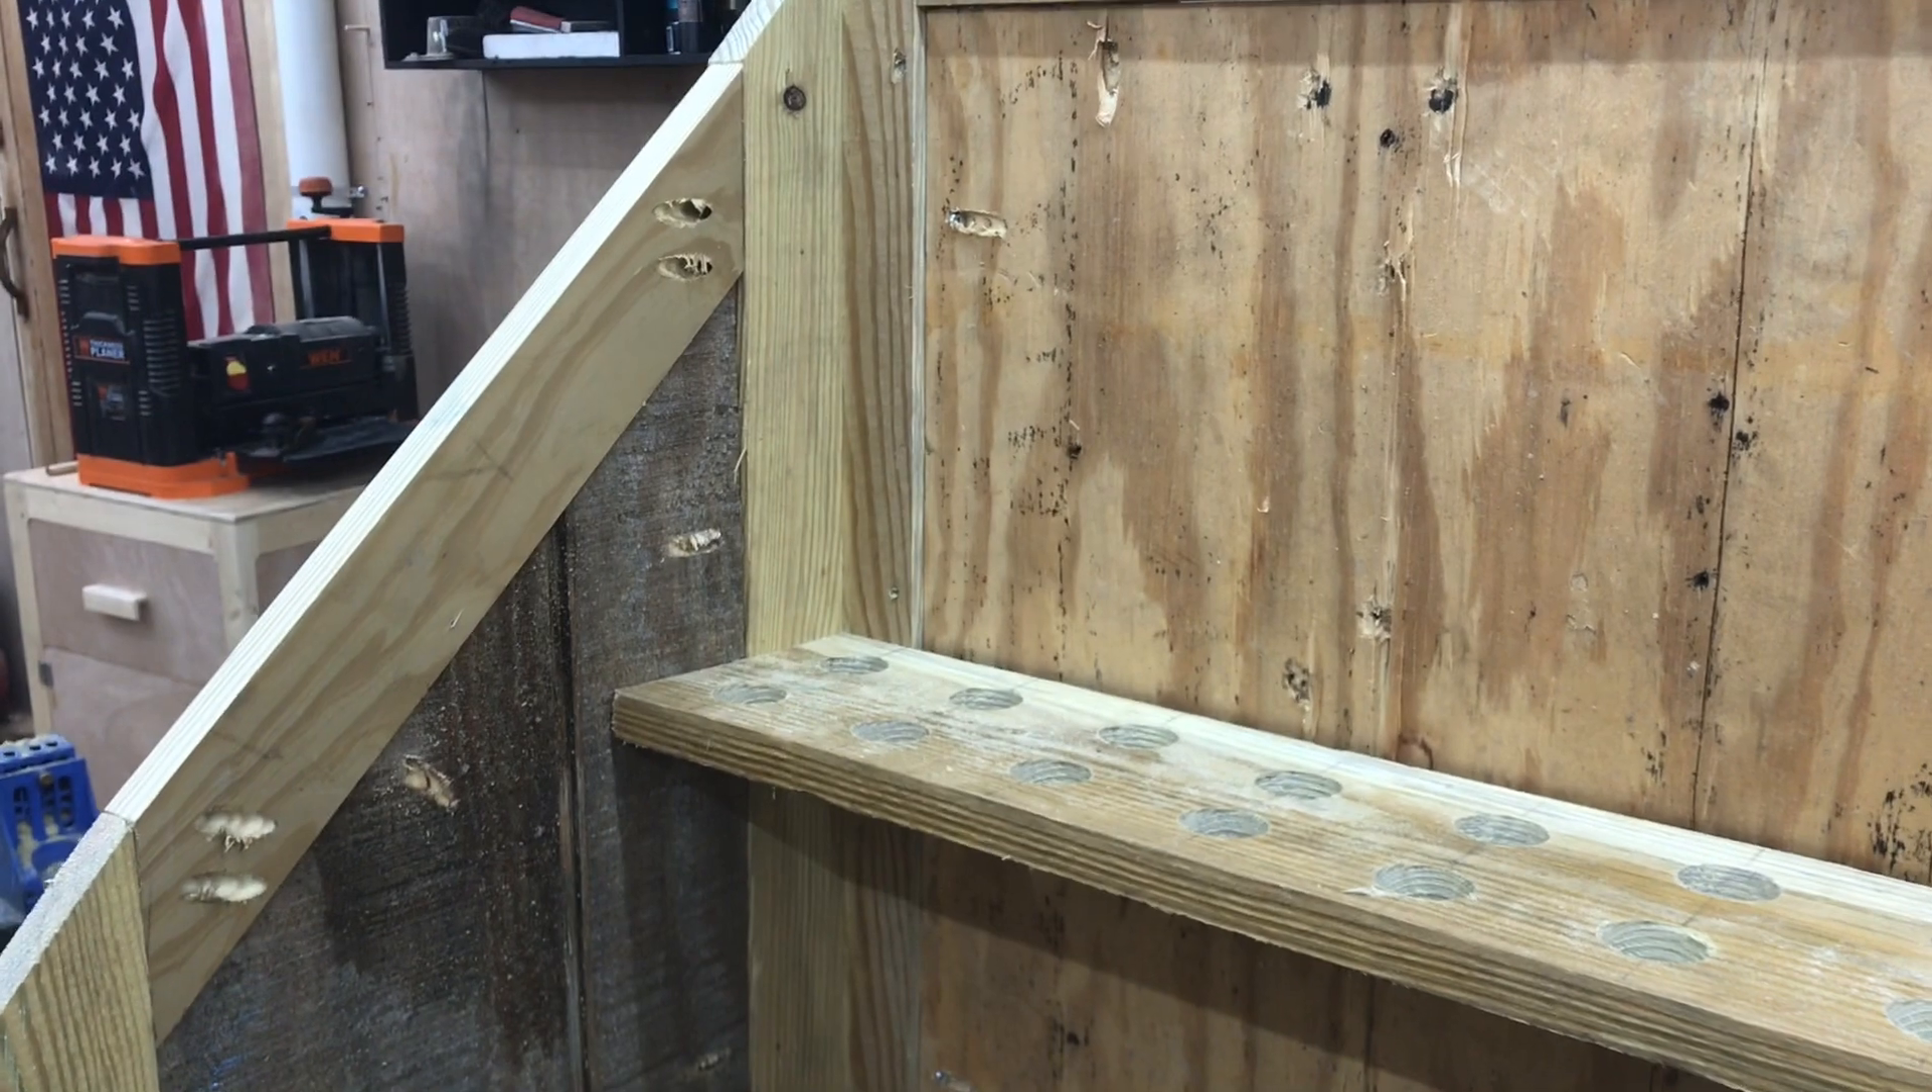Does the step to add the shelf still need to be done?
No.